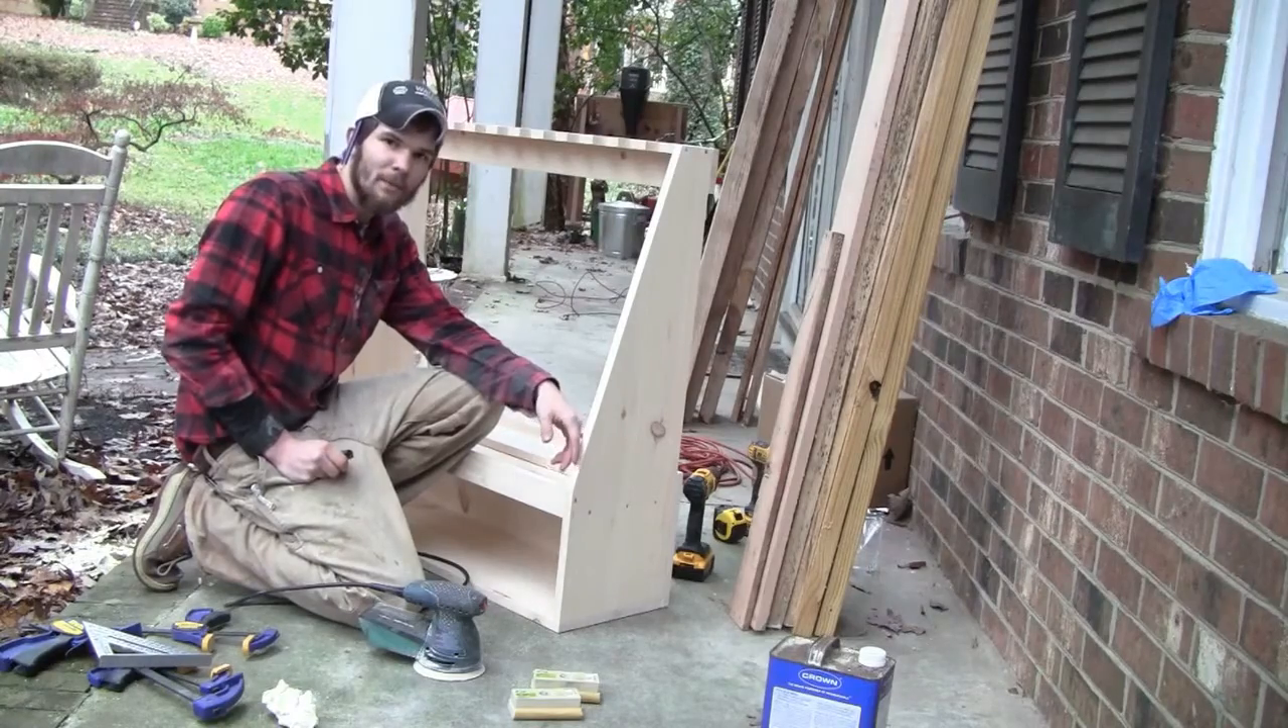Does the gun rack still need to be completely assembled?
No.